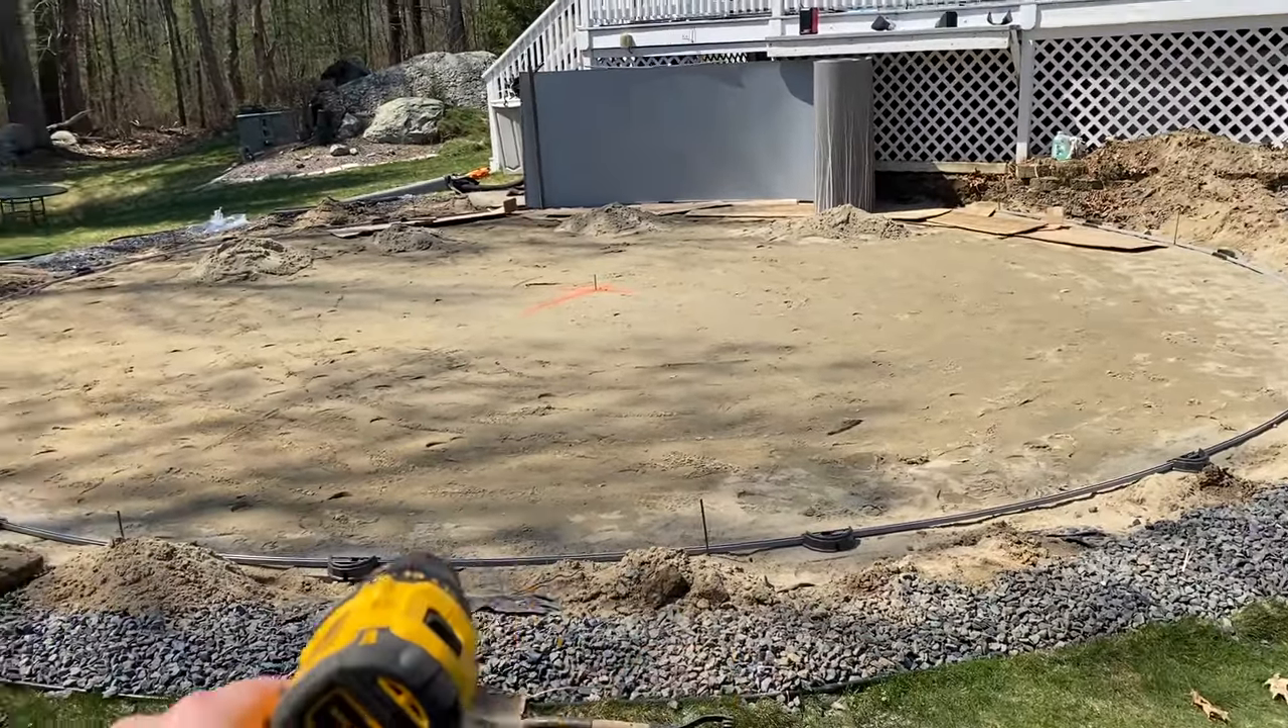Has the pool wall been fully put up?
No.